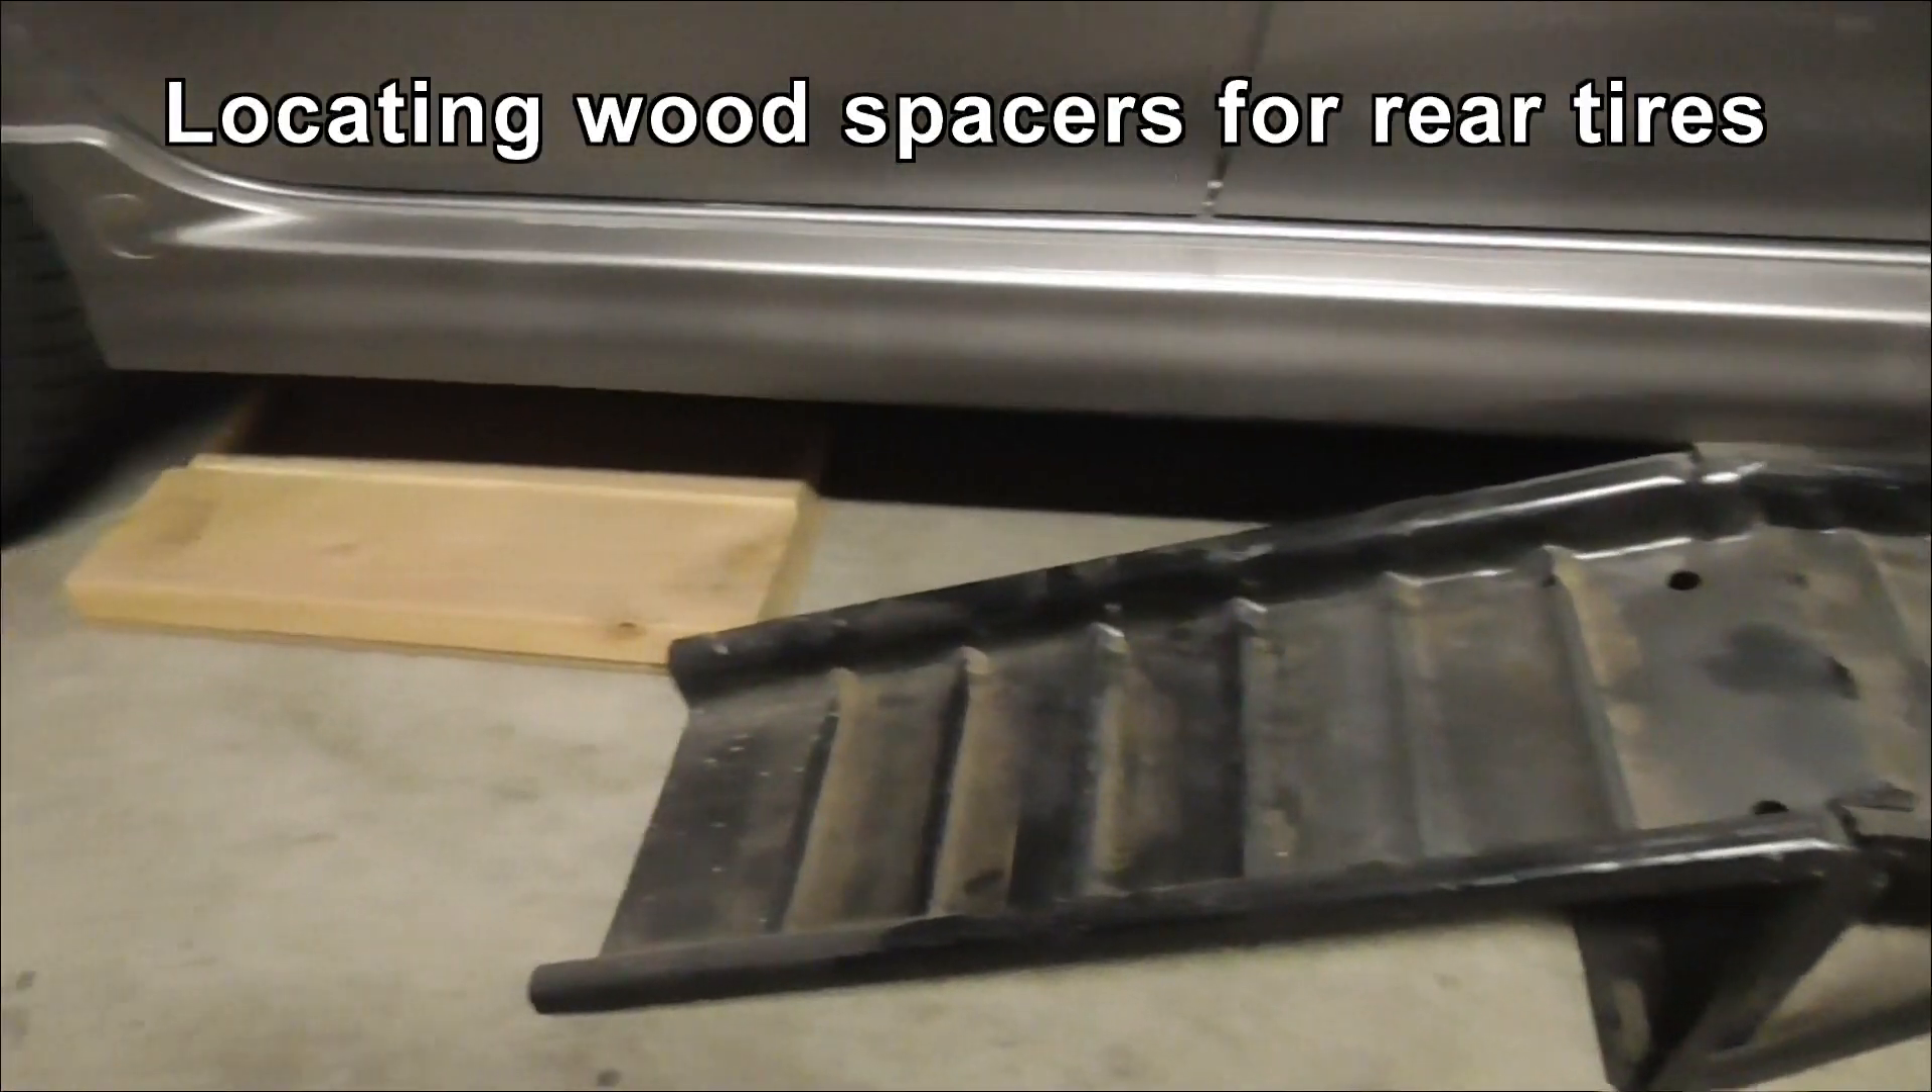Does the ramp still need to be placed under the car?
Yes.